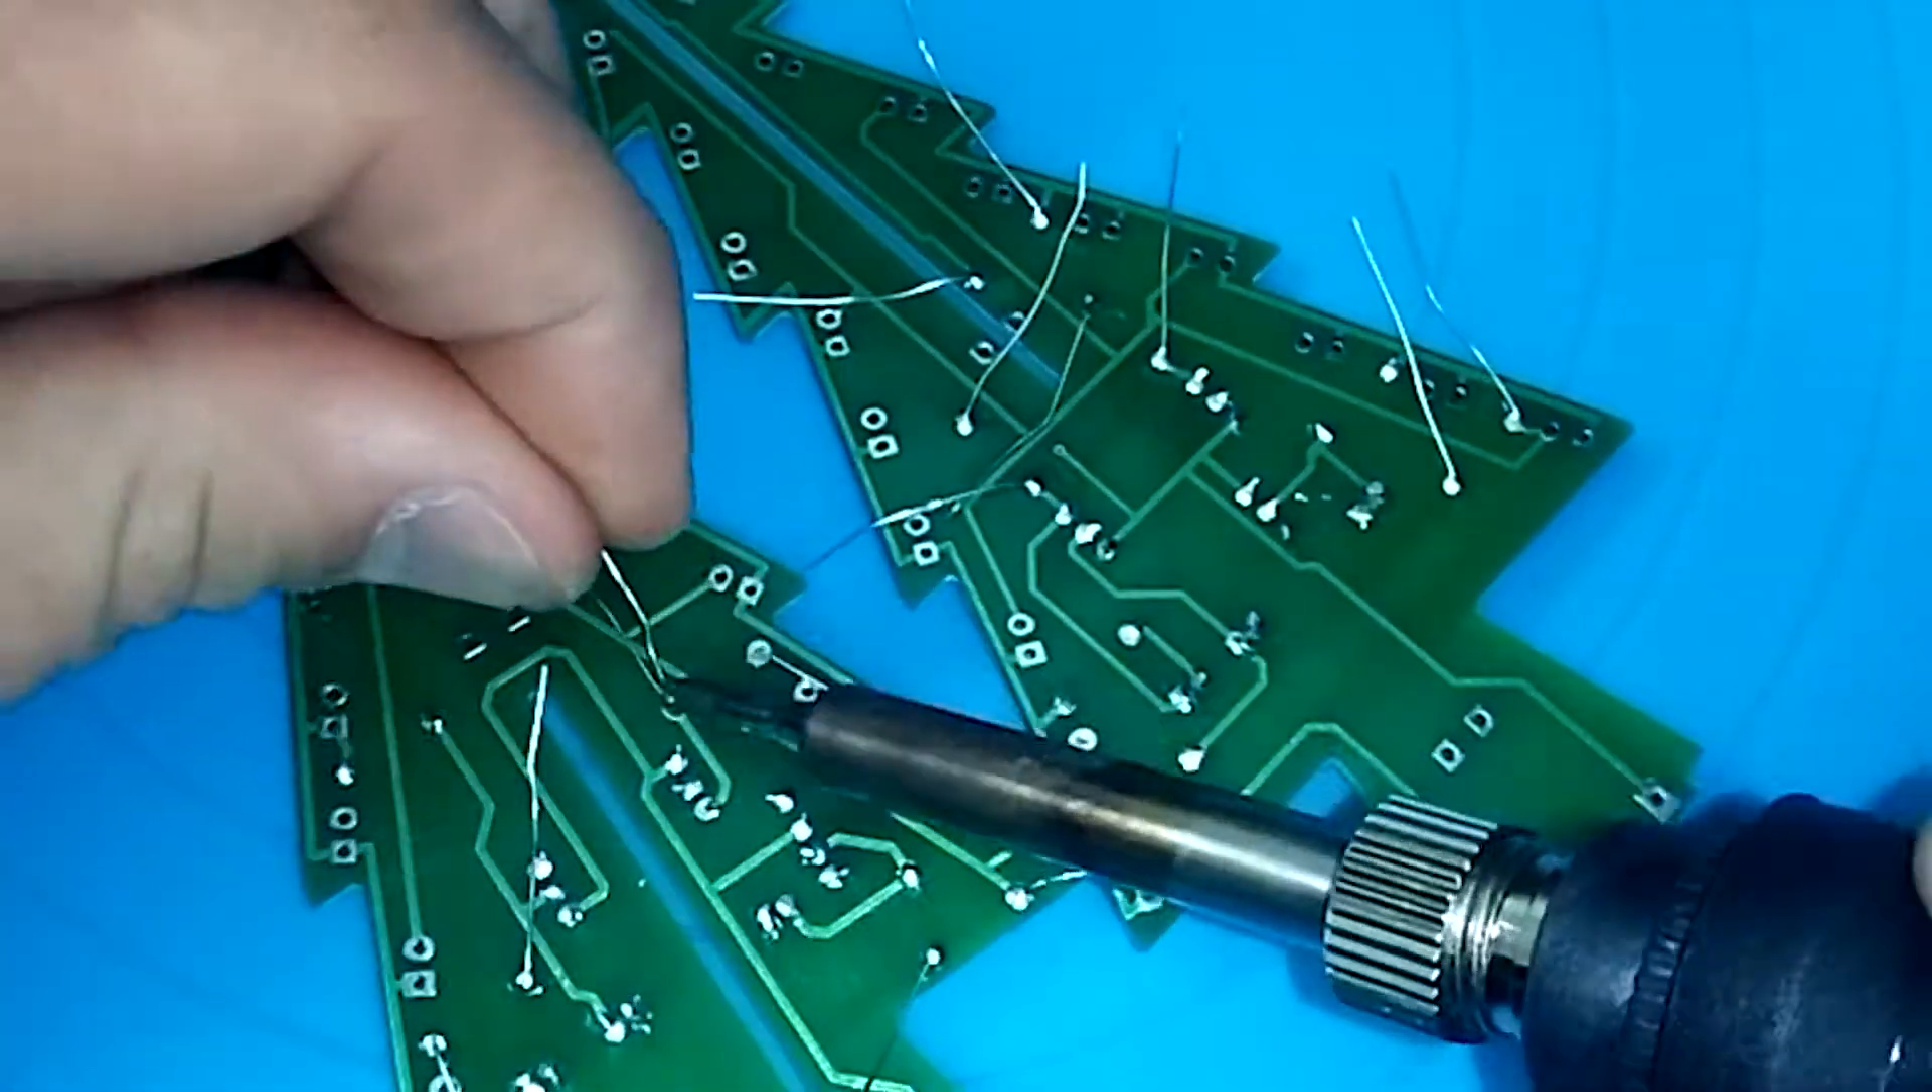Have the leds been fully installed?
No.